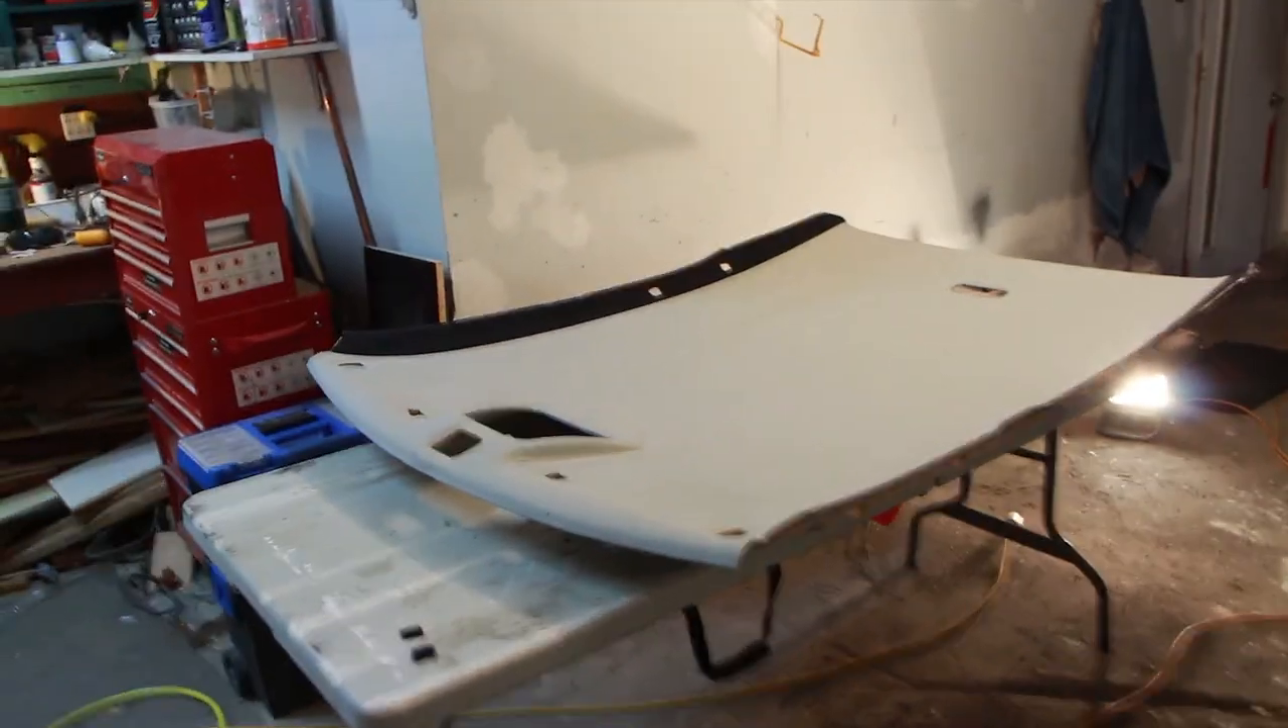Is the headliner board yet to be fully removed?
No.